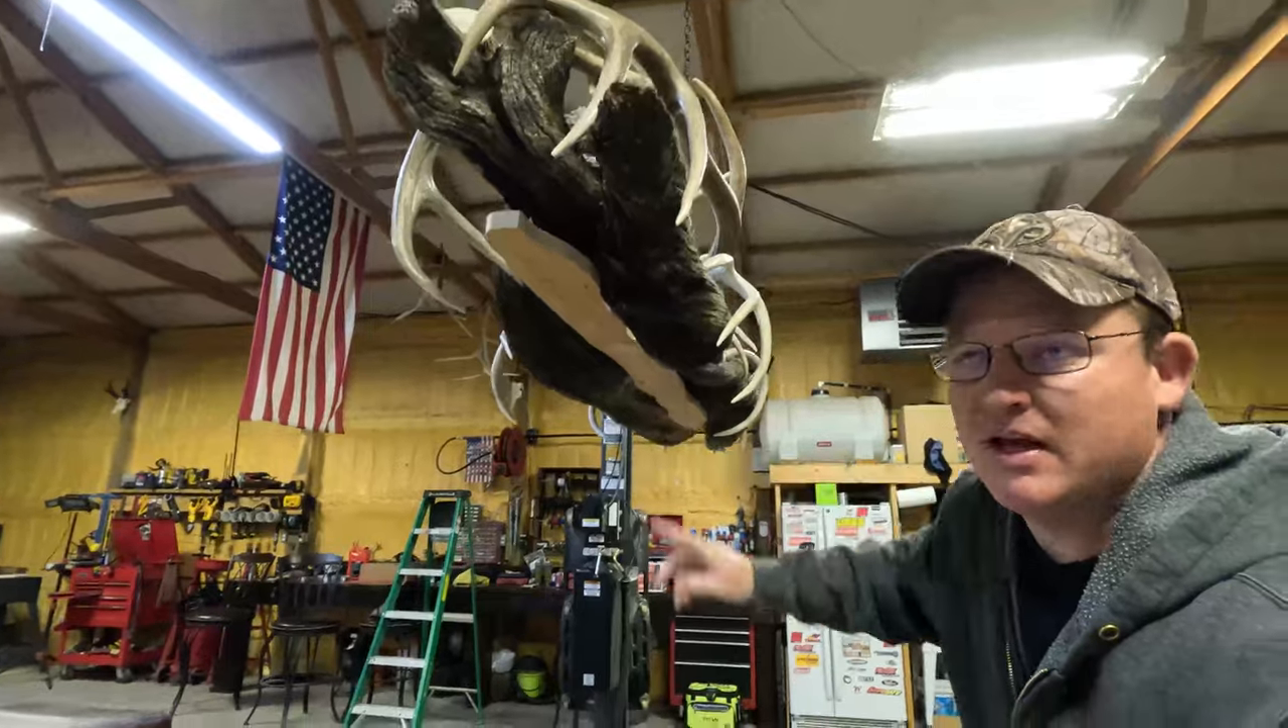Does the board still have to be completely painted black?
Yes.